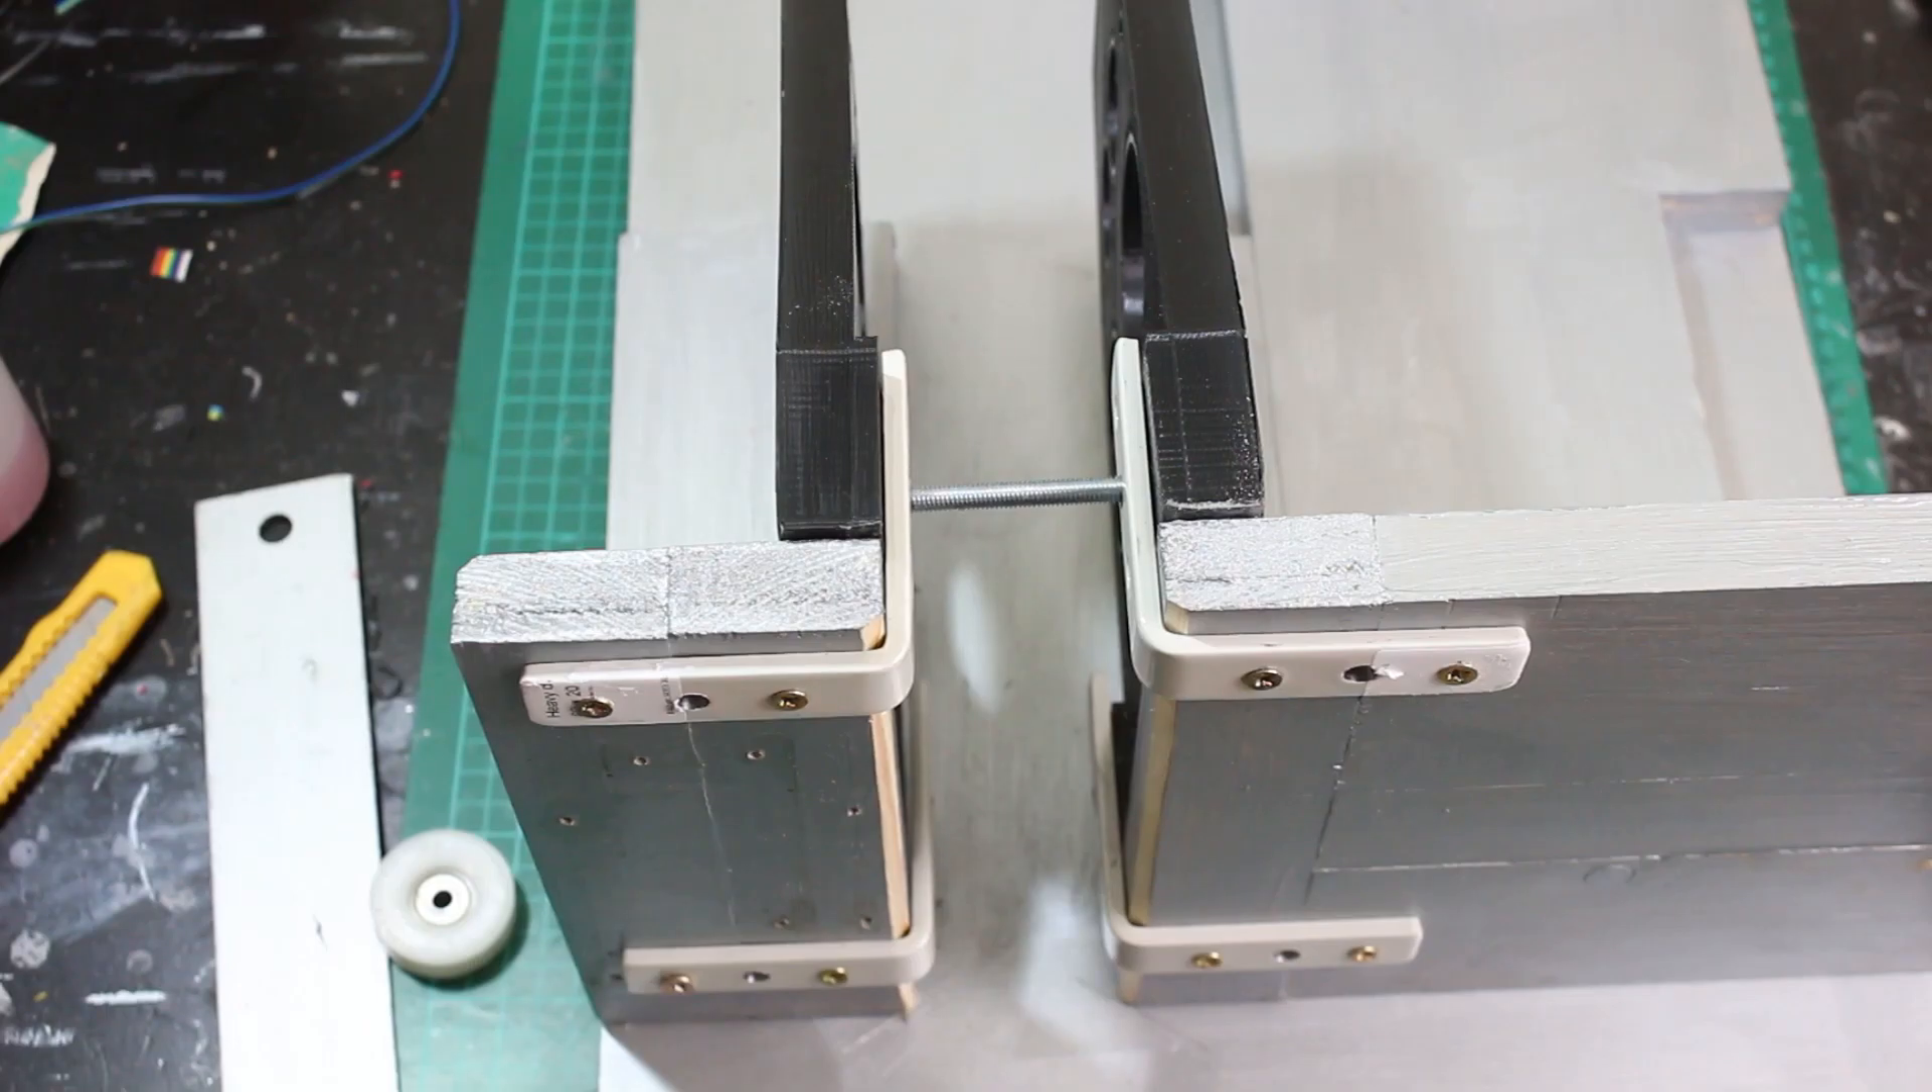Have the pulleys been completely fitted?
No.